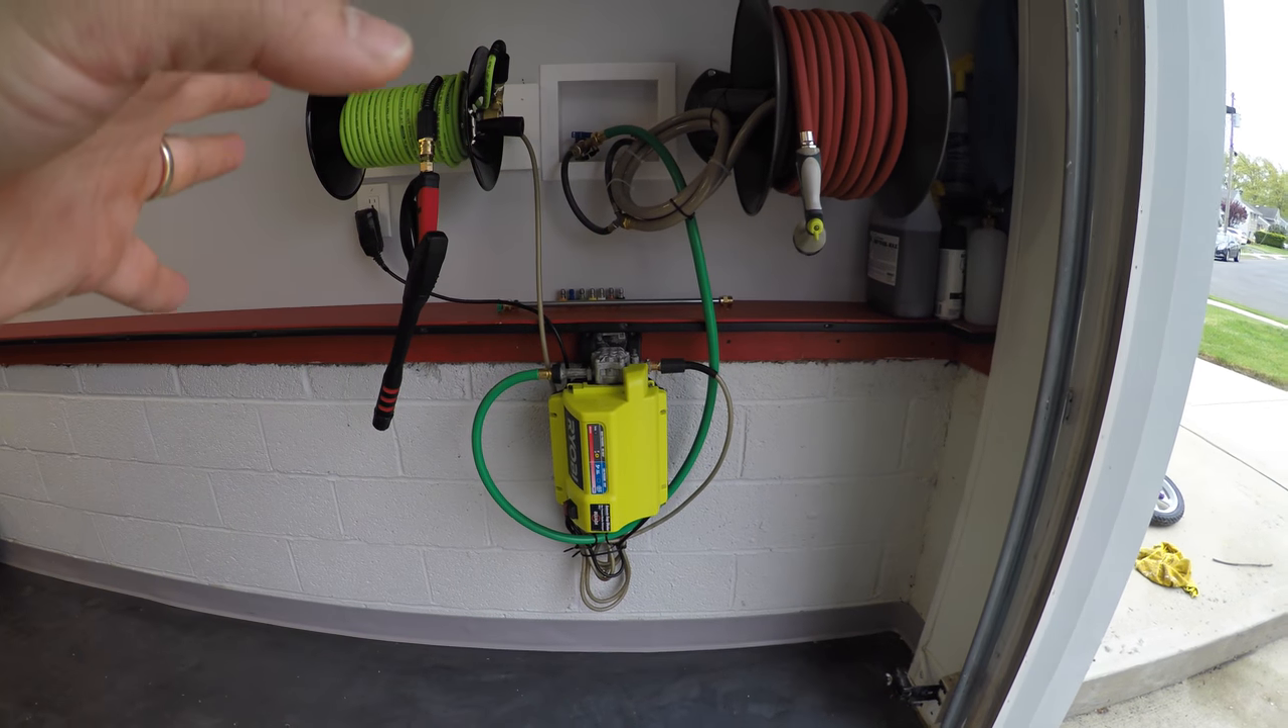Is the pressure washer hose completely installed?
Yes.